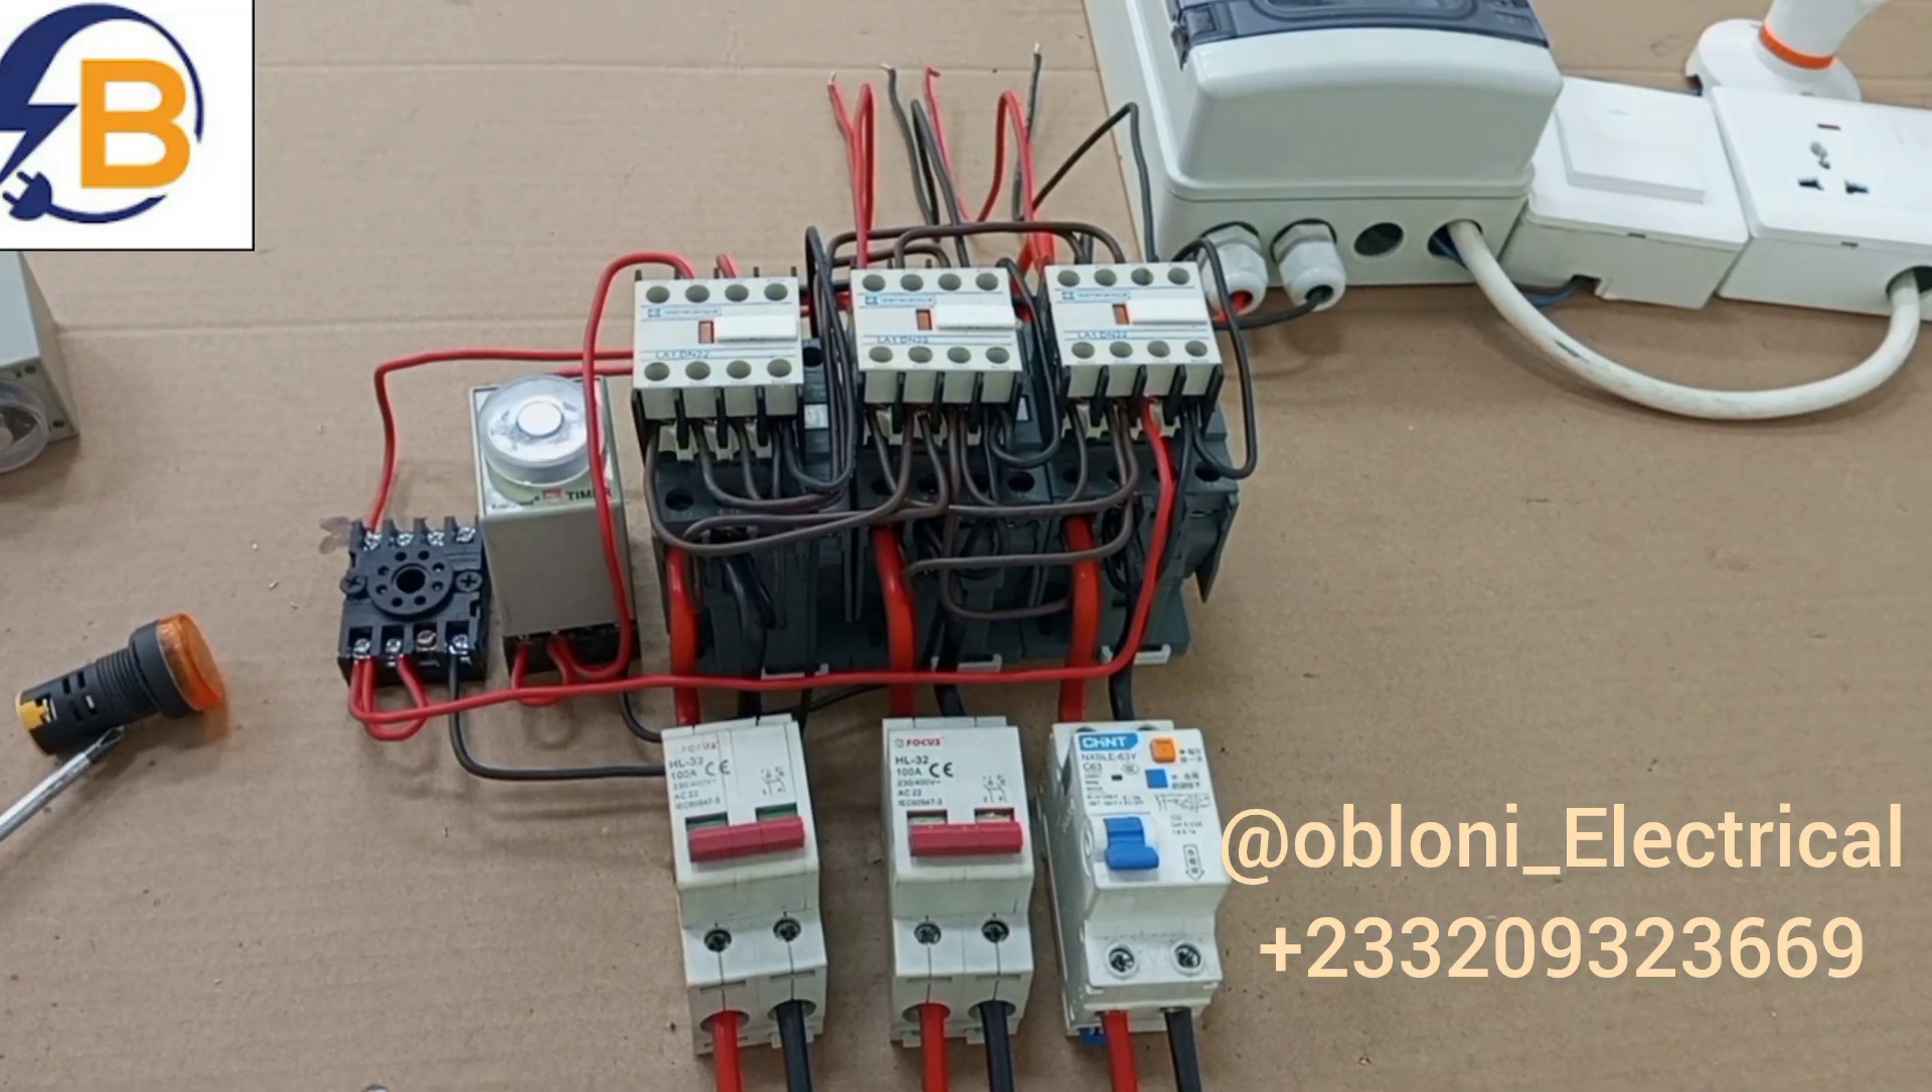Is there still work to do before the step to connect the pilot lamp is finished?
Yes.